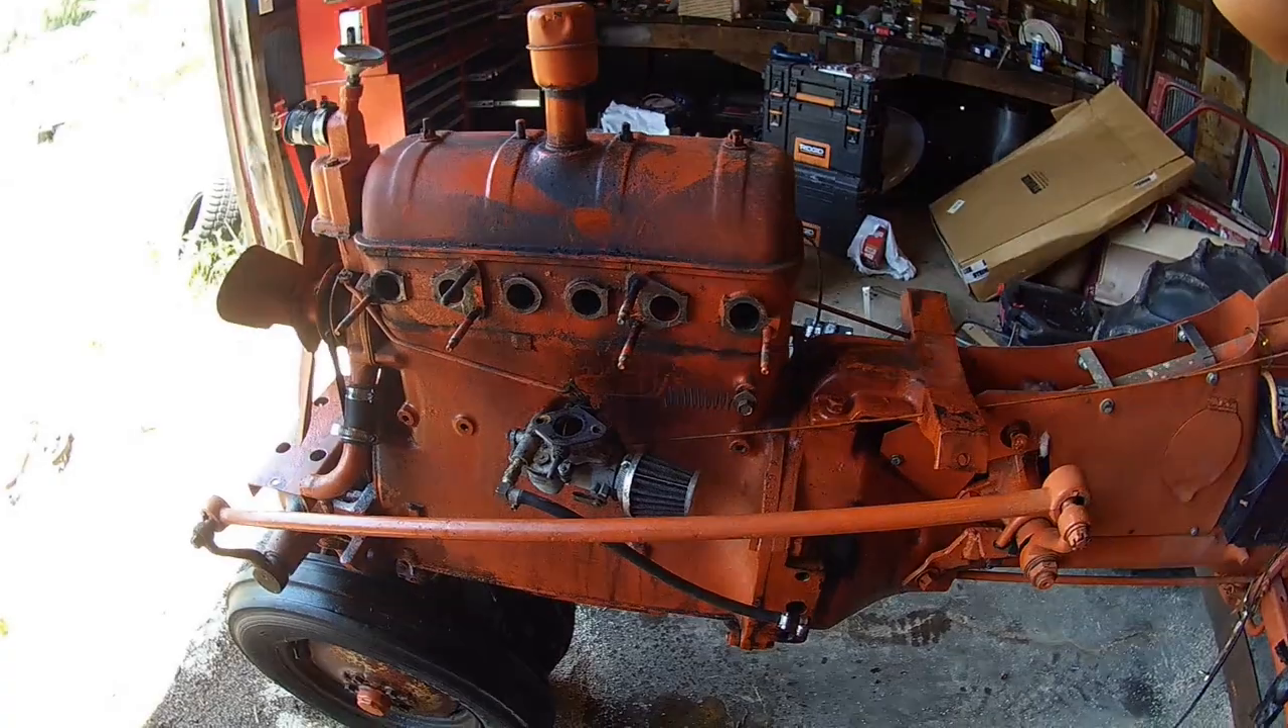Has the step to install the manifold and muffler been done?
No.